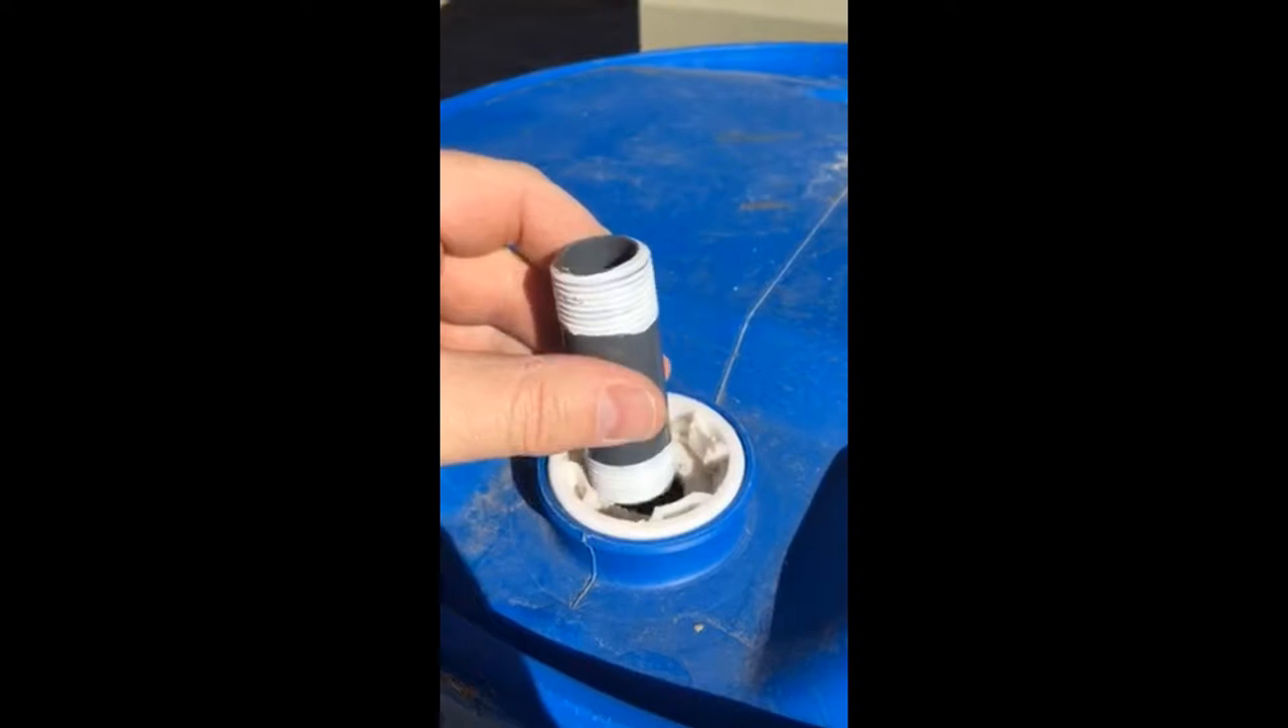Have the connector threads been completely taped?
Yes.